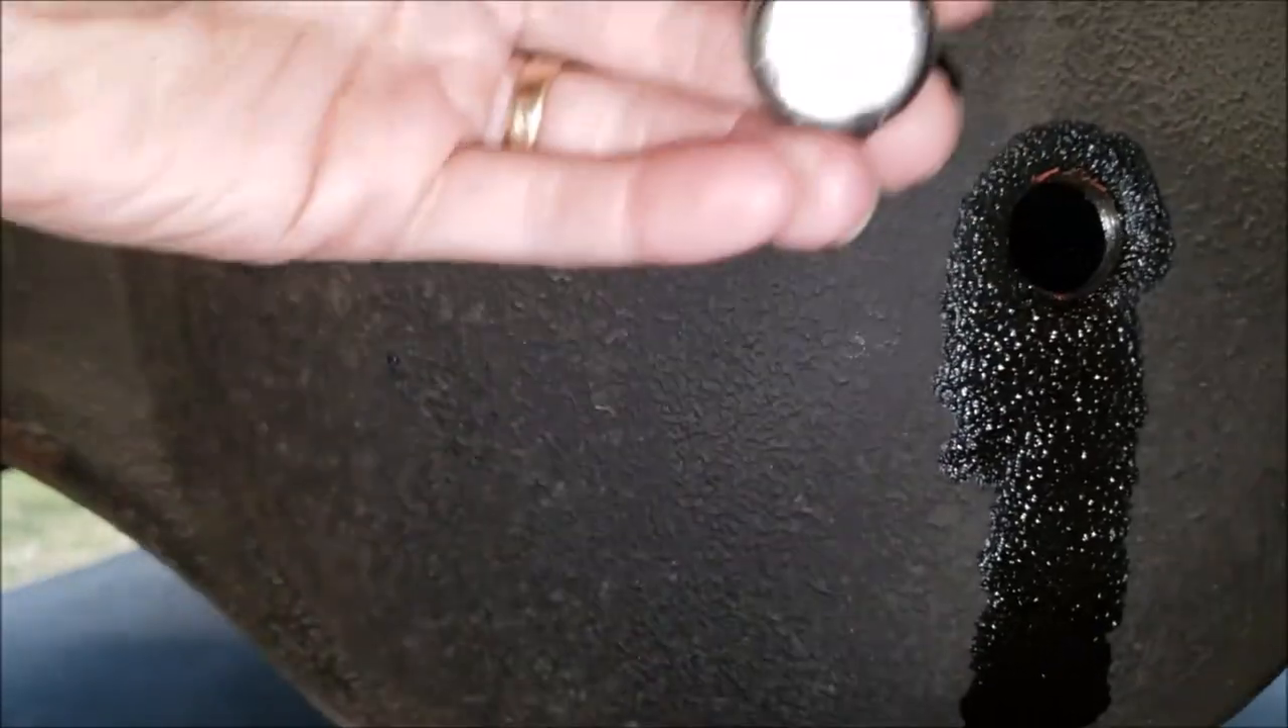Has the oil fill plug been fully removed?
Yes.